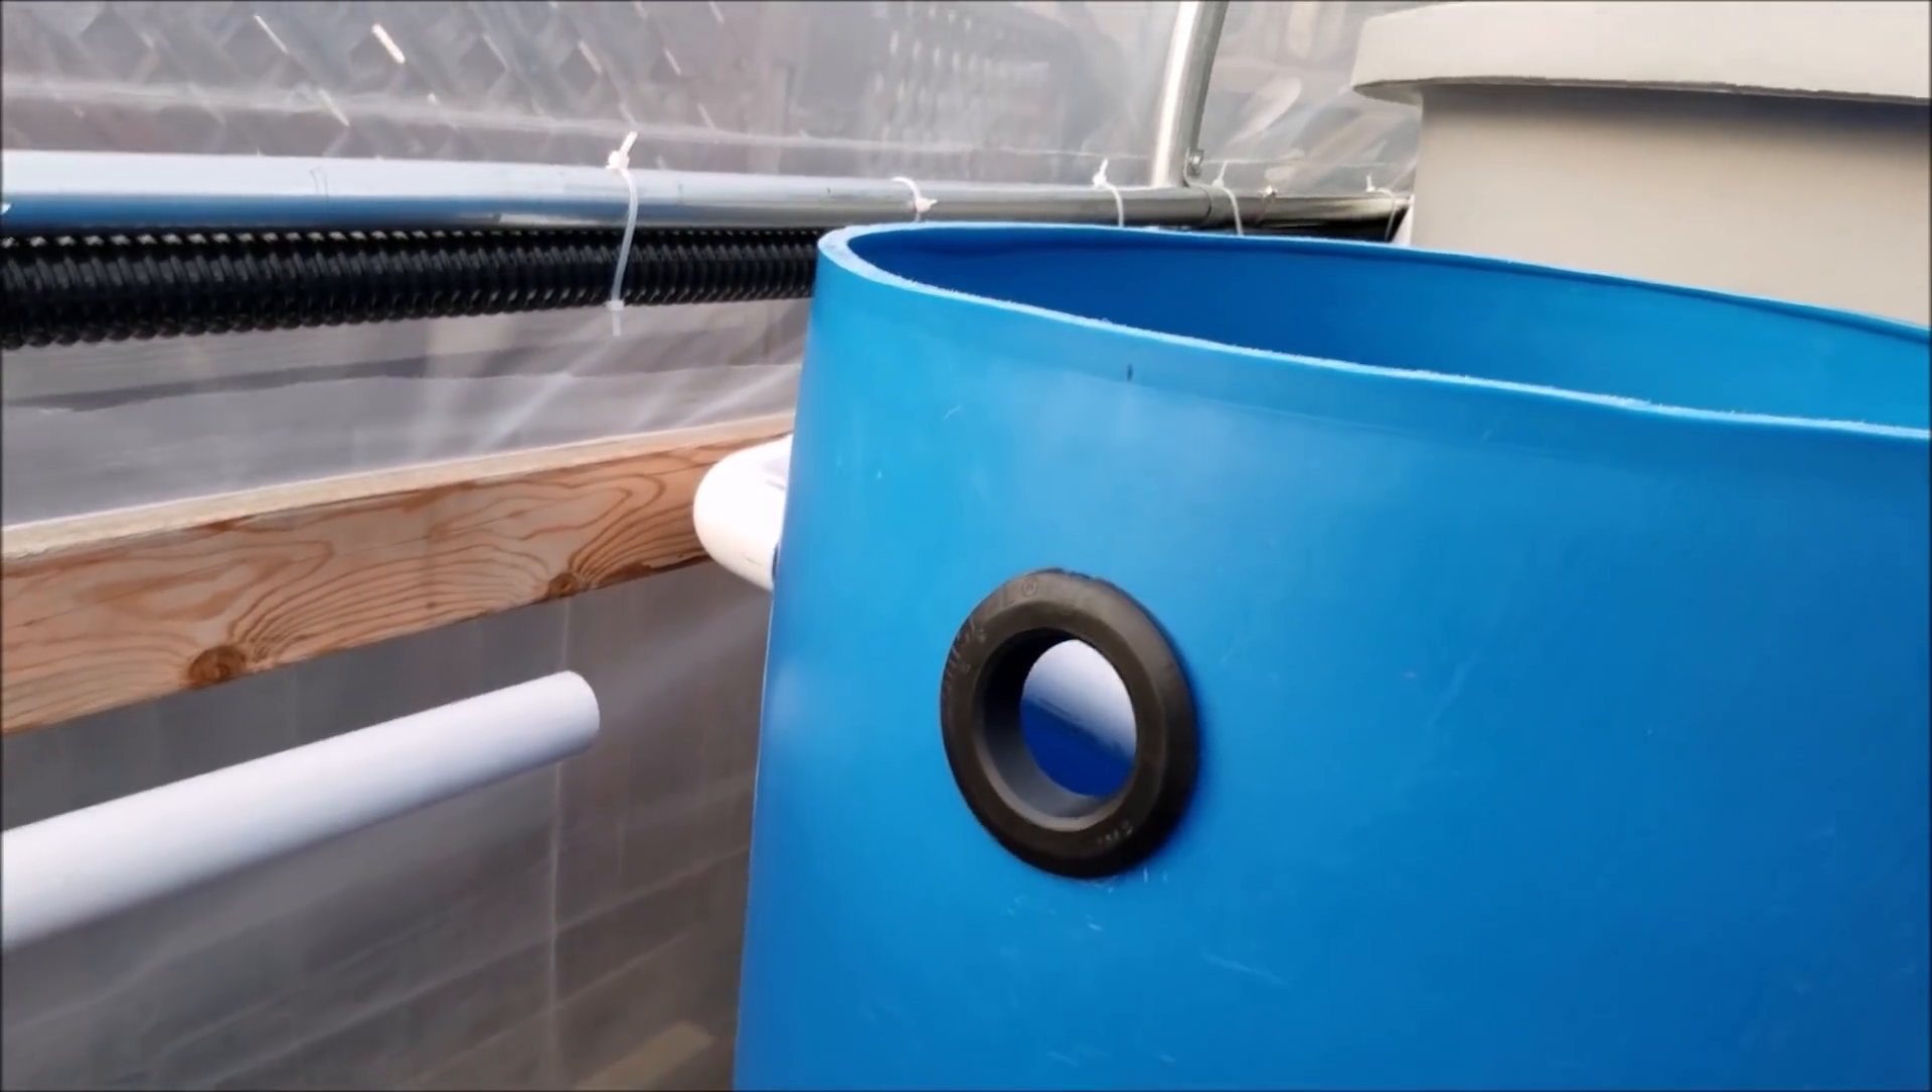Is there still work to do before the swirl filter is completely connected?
Yes.